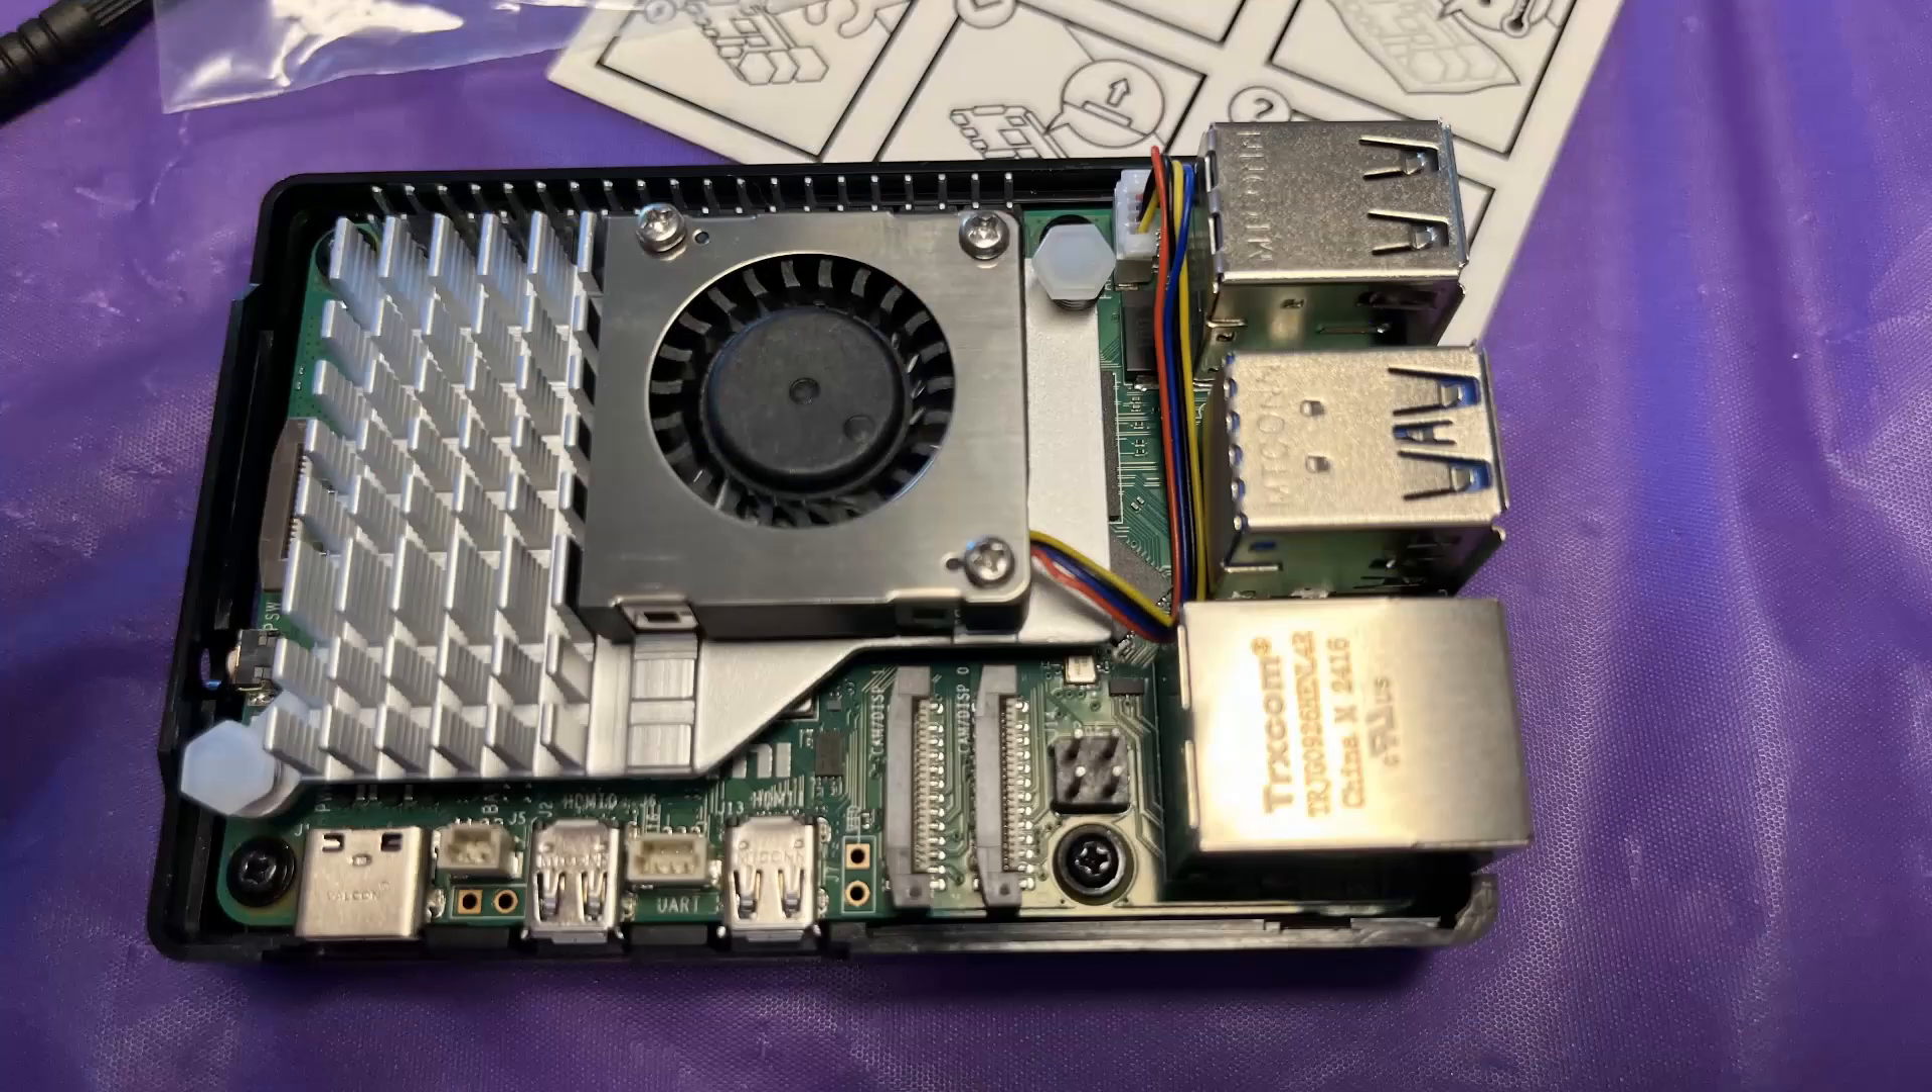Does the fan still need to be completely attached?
No.